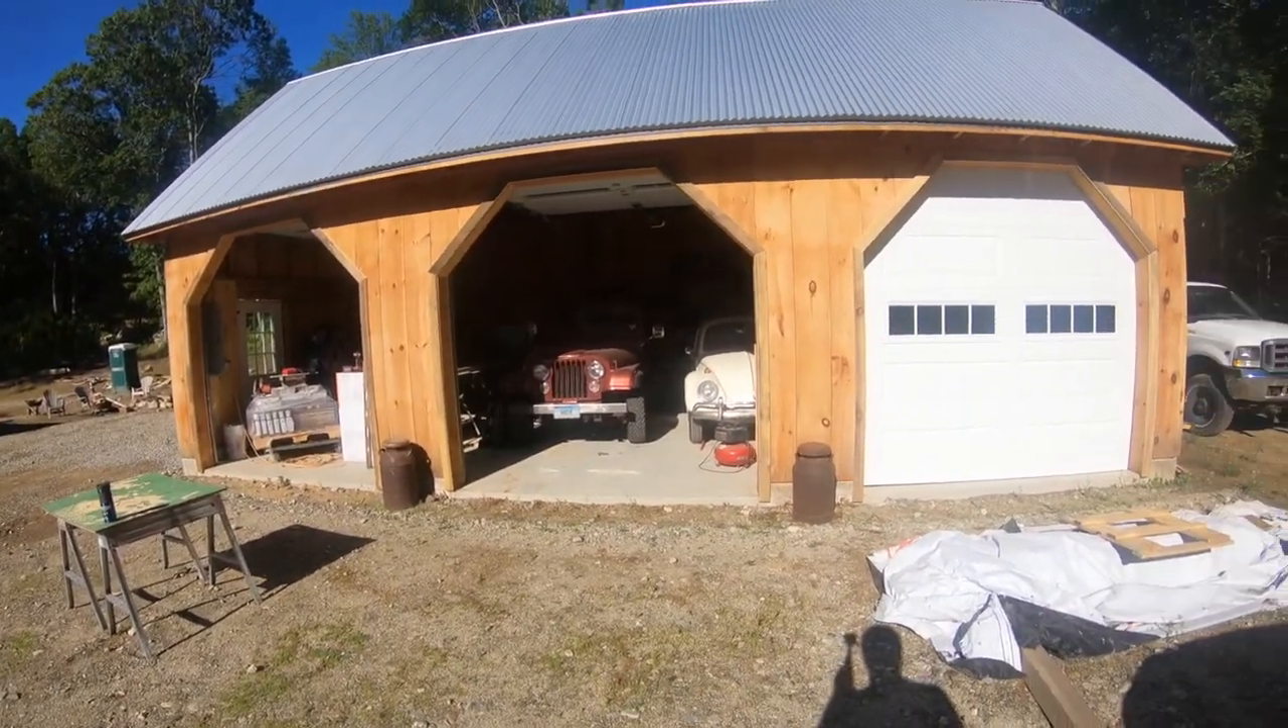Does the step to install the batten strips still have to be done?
Yes.